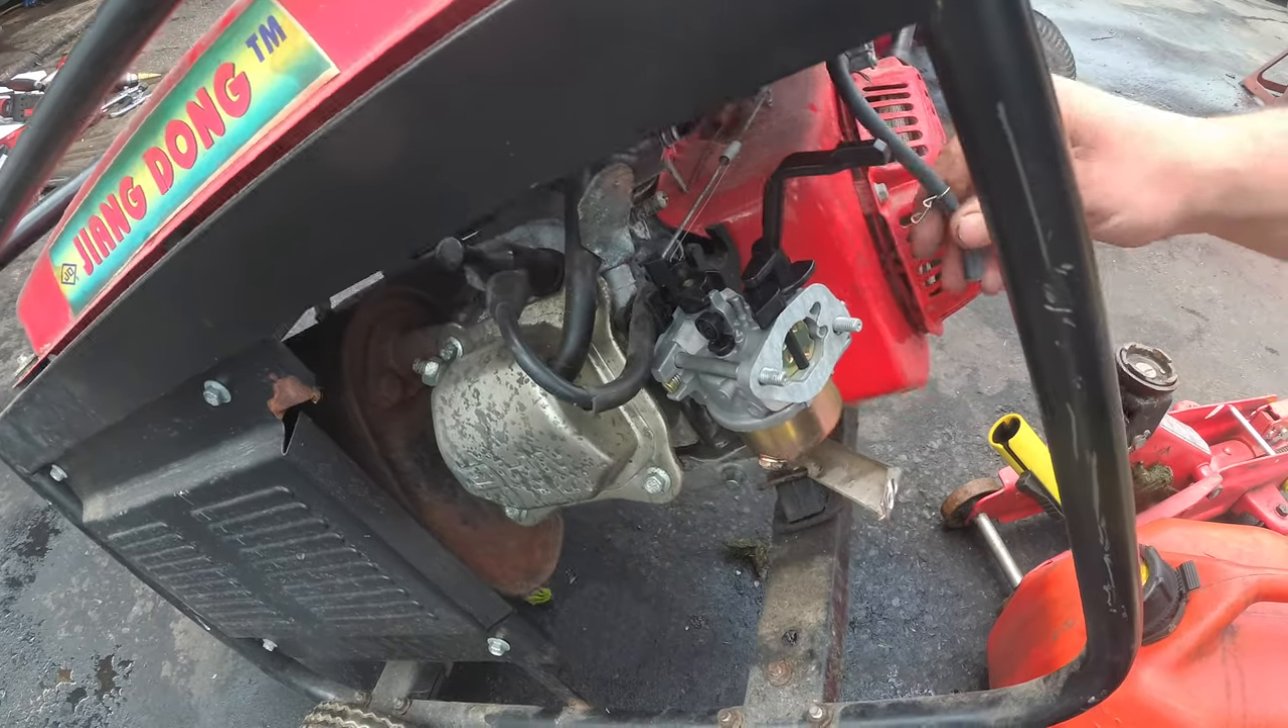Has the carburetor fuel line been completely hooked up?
No.